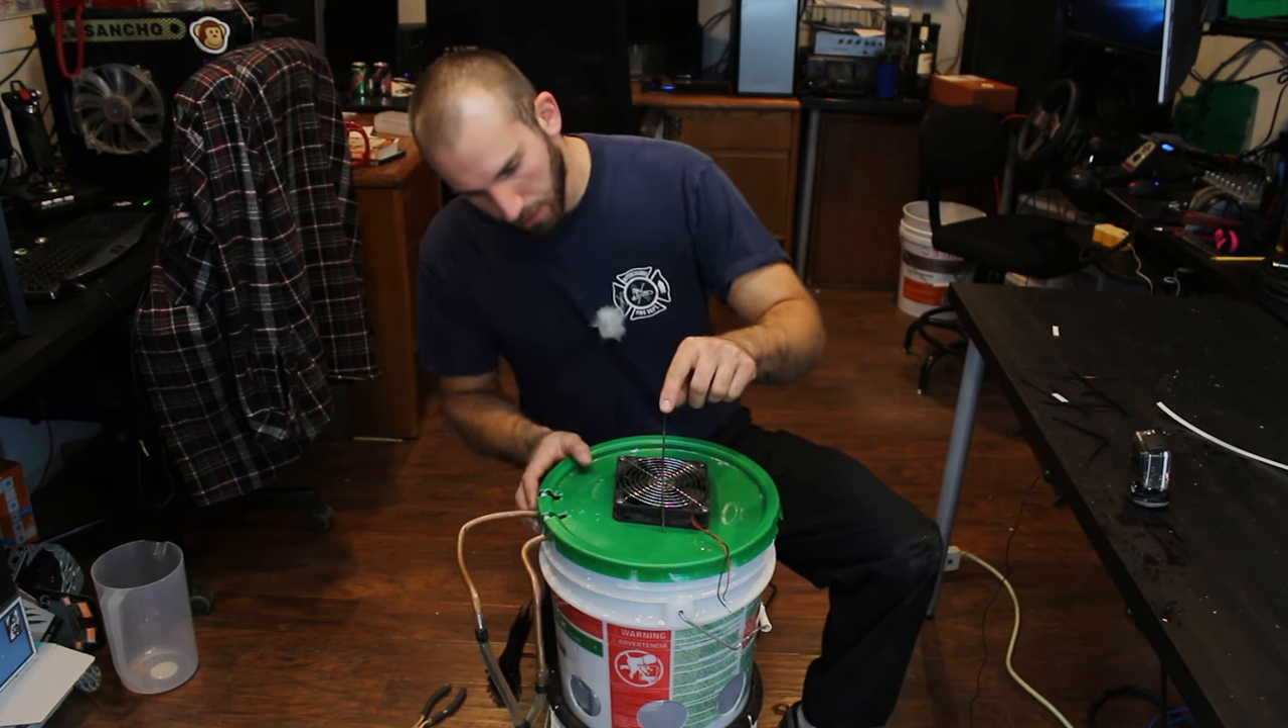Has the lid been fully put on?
Yes.